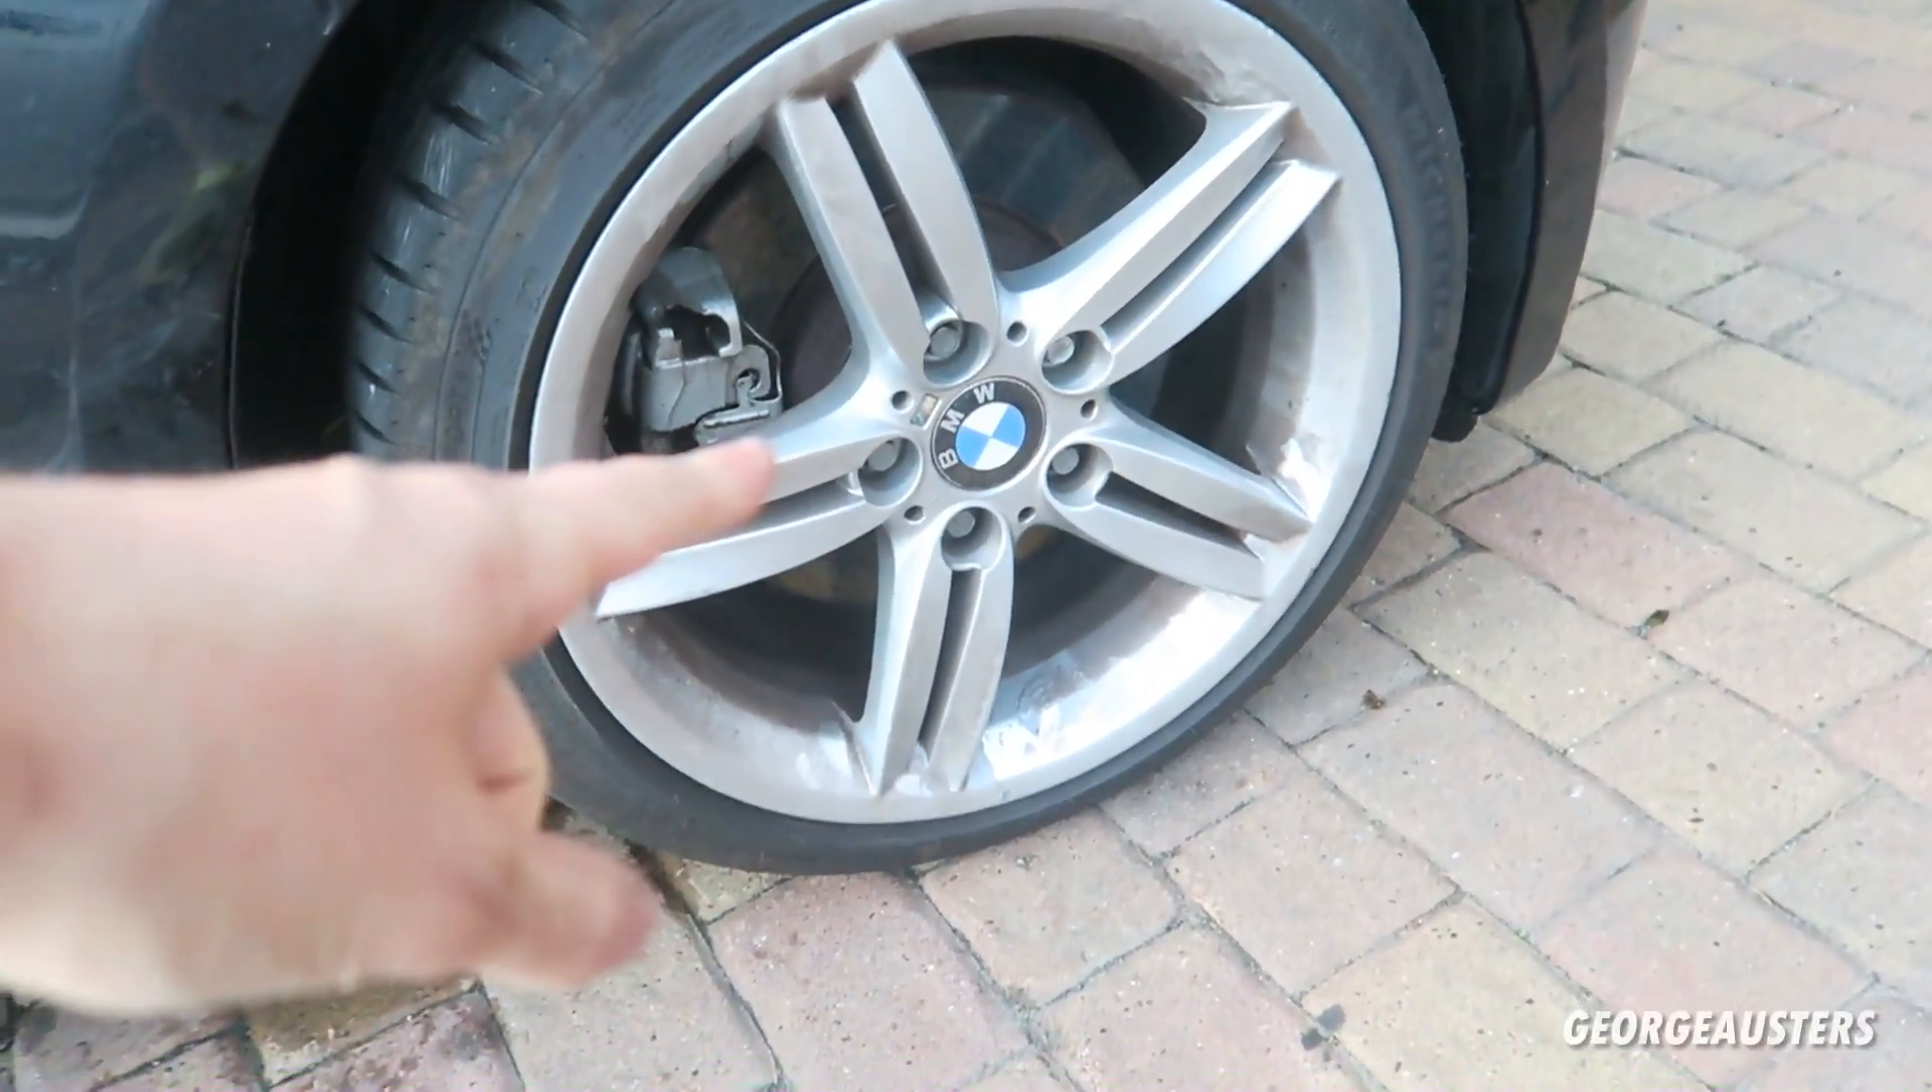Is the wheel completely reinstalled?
Yes.